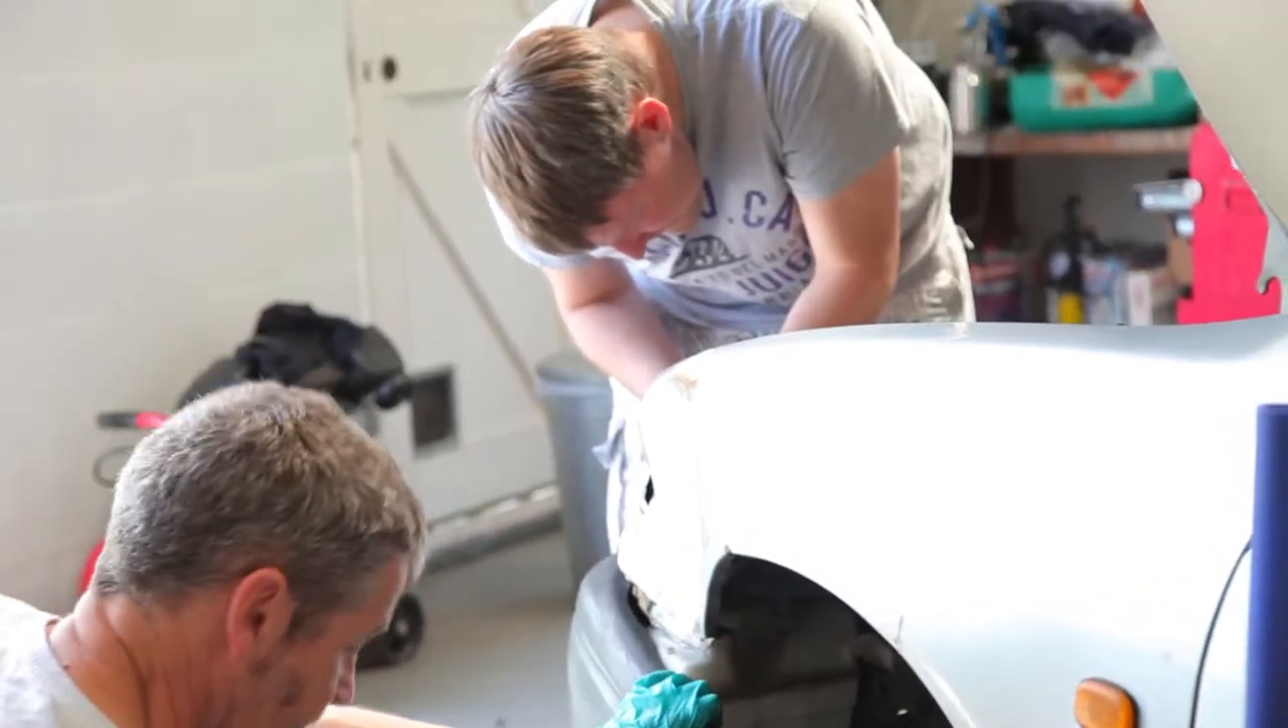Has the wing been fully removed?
No.